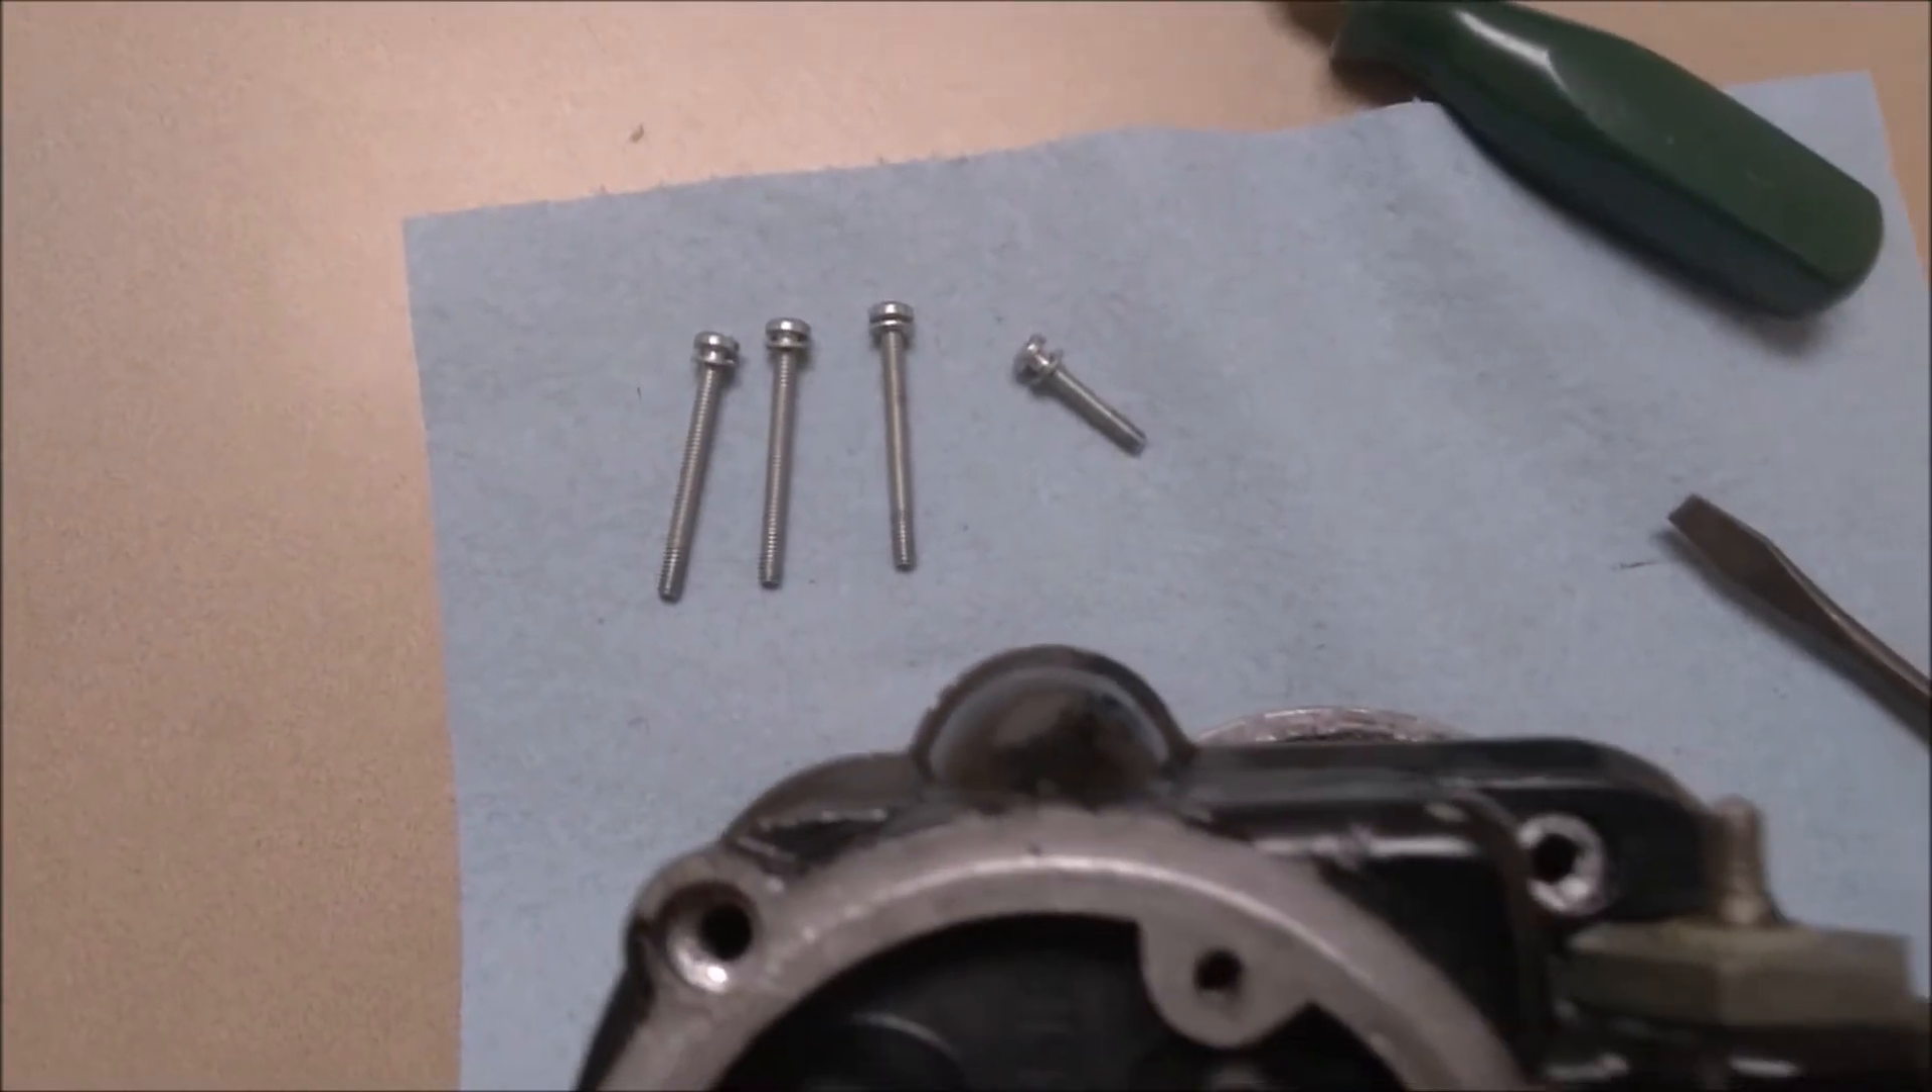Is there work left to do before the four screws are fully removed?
No.